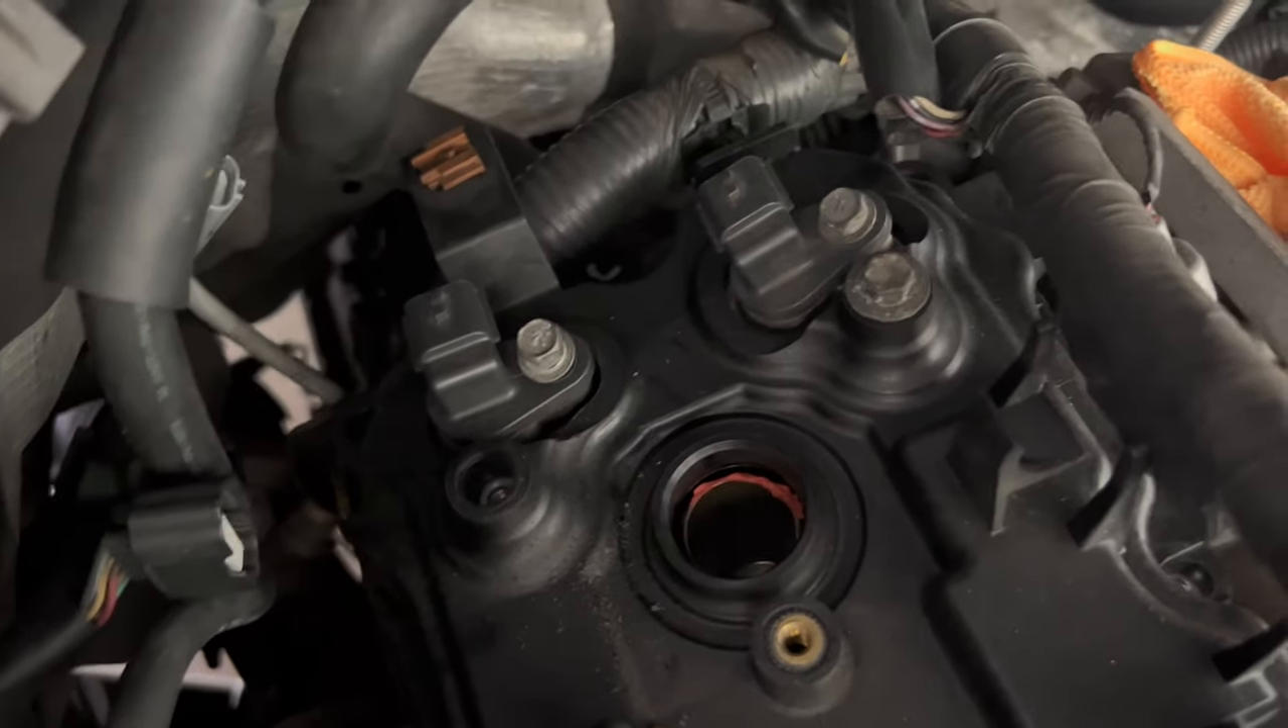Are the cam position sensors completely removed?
No.